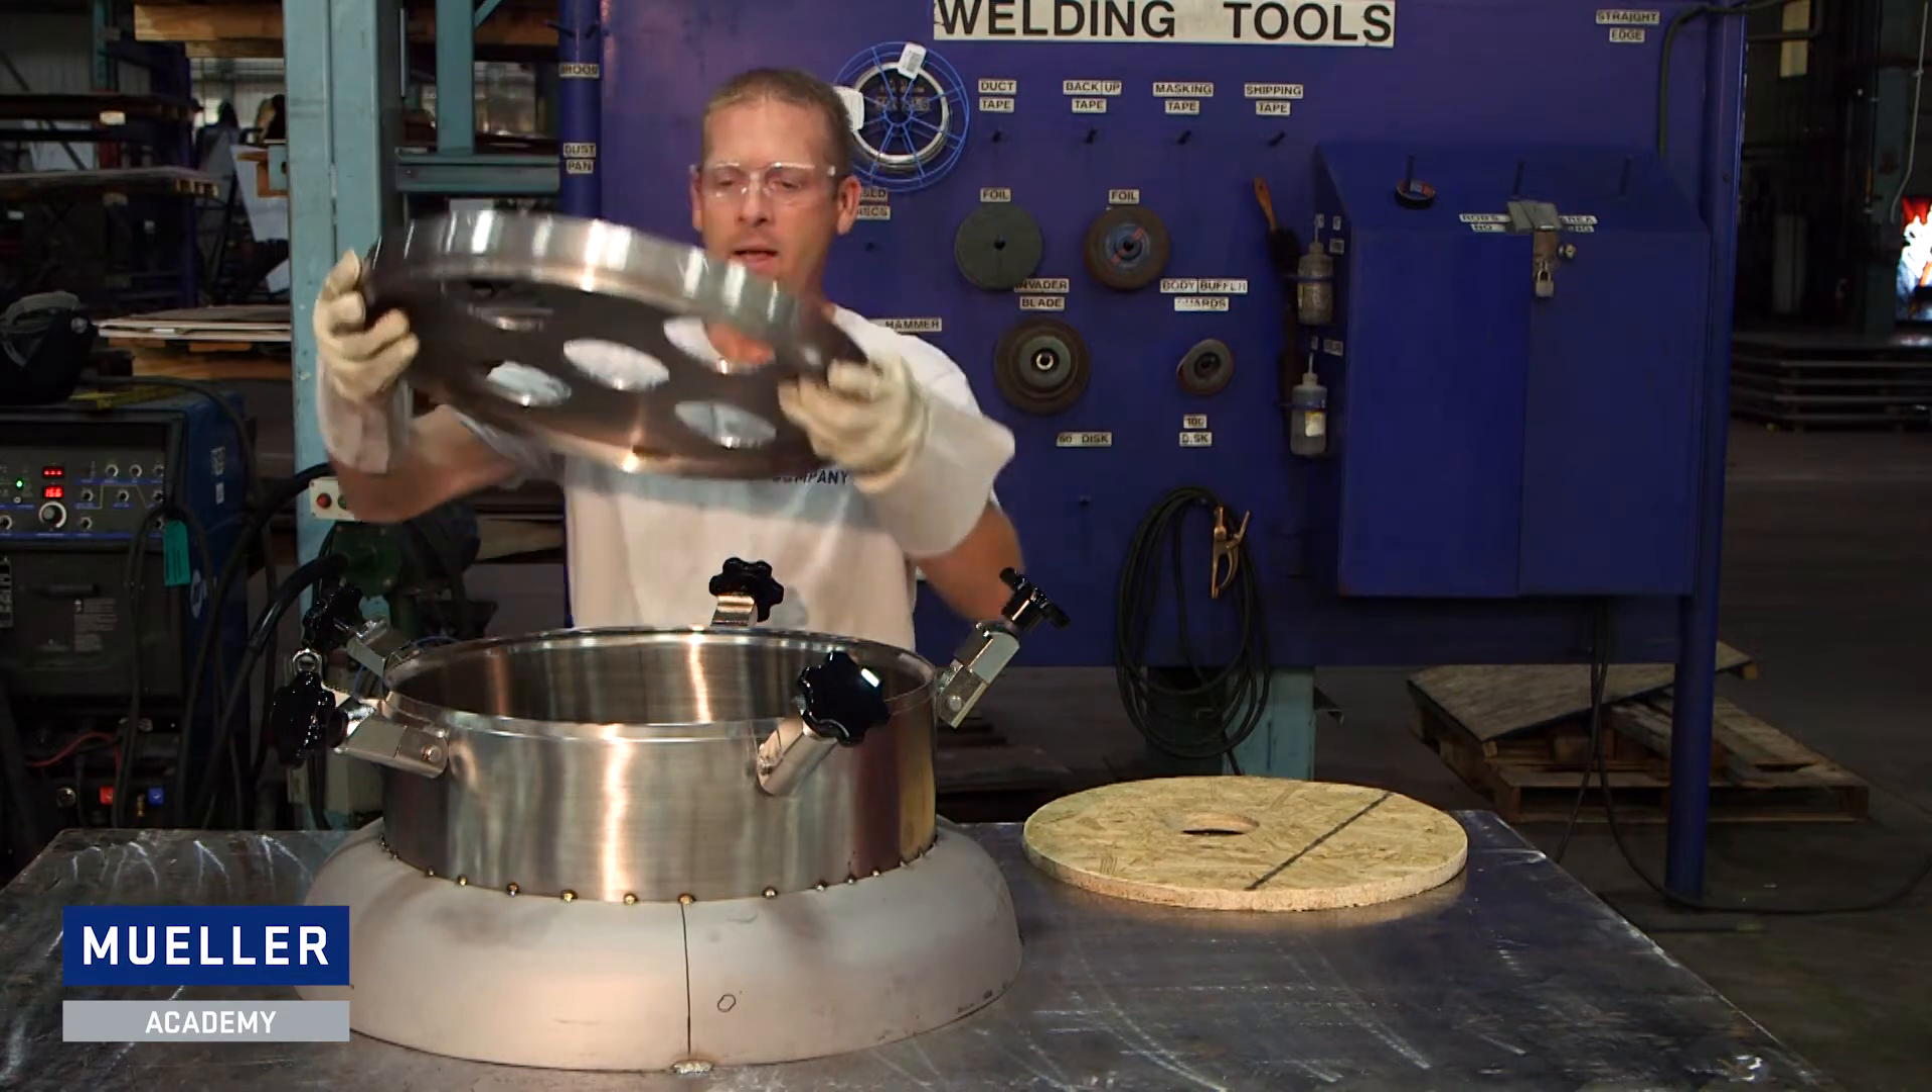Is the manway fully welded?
No.